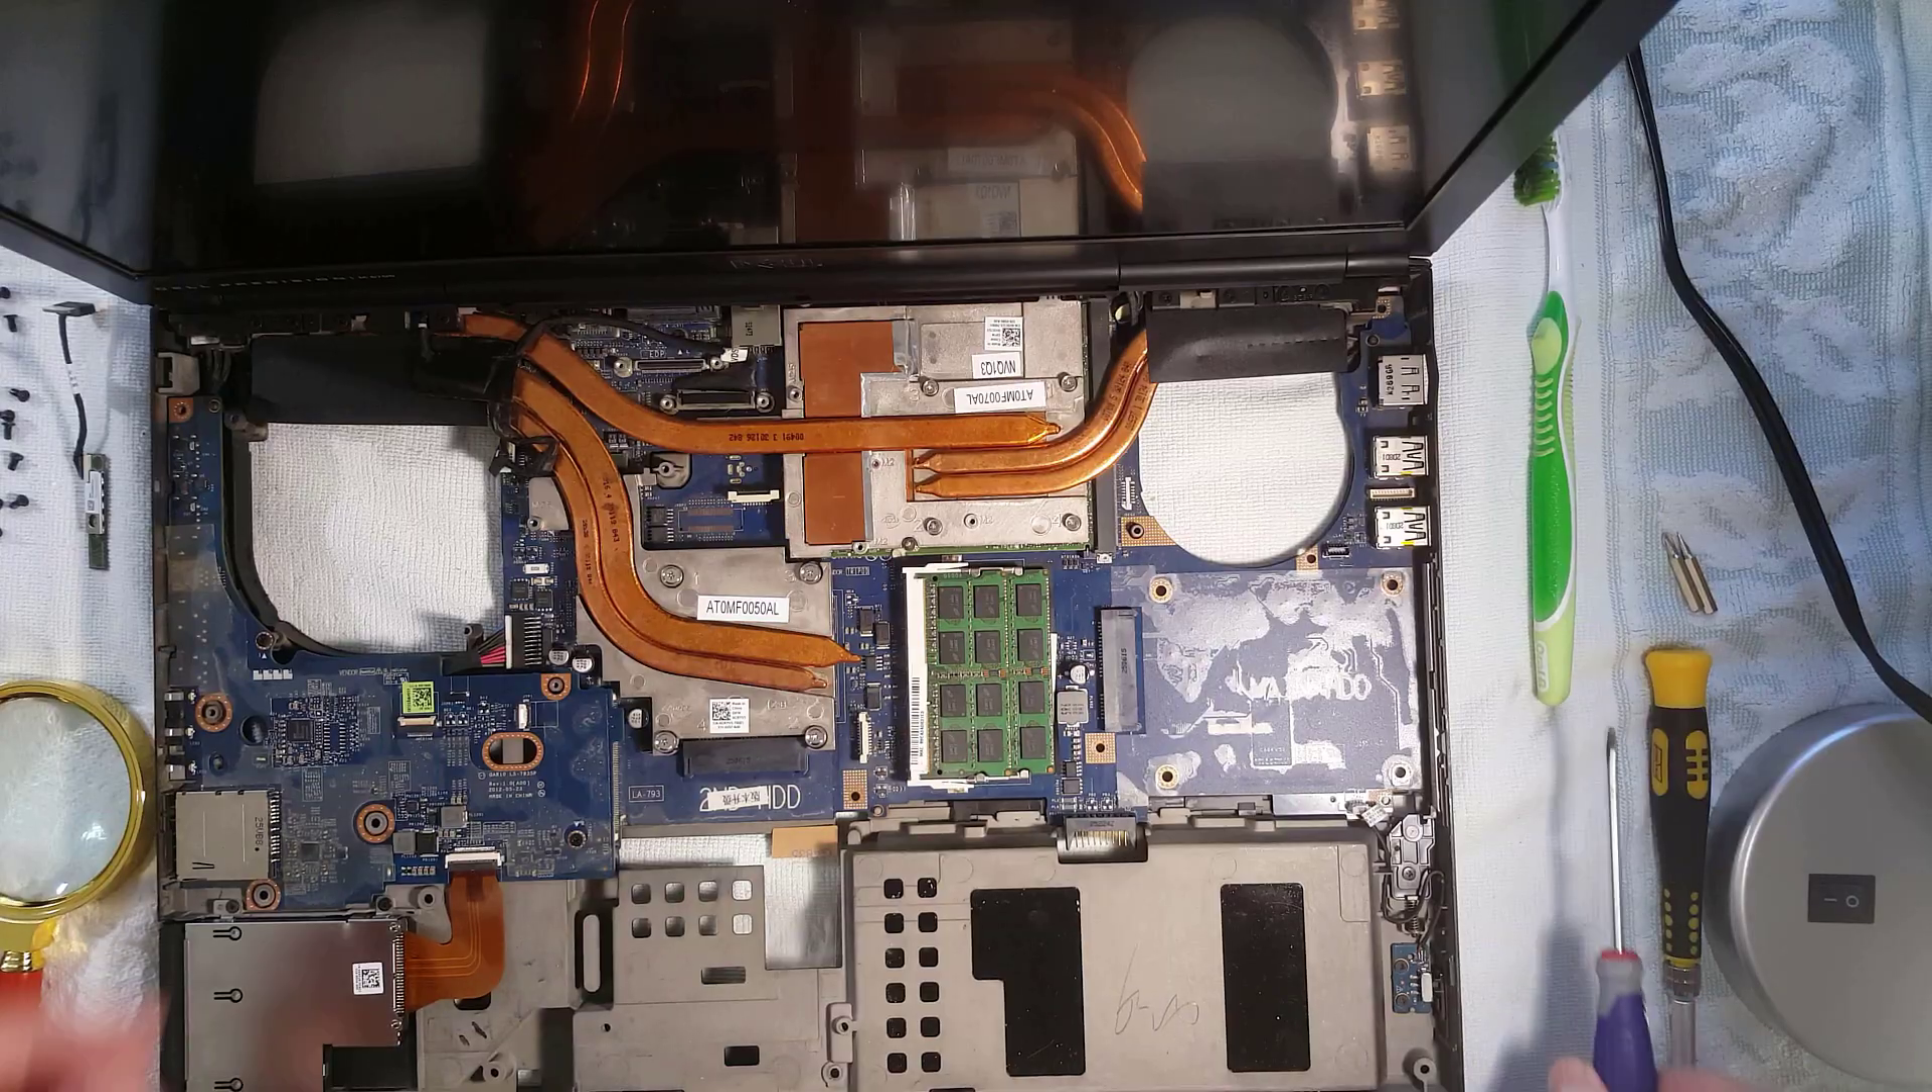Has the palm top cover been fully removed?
Yes.